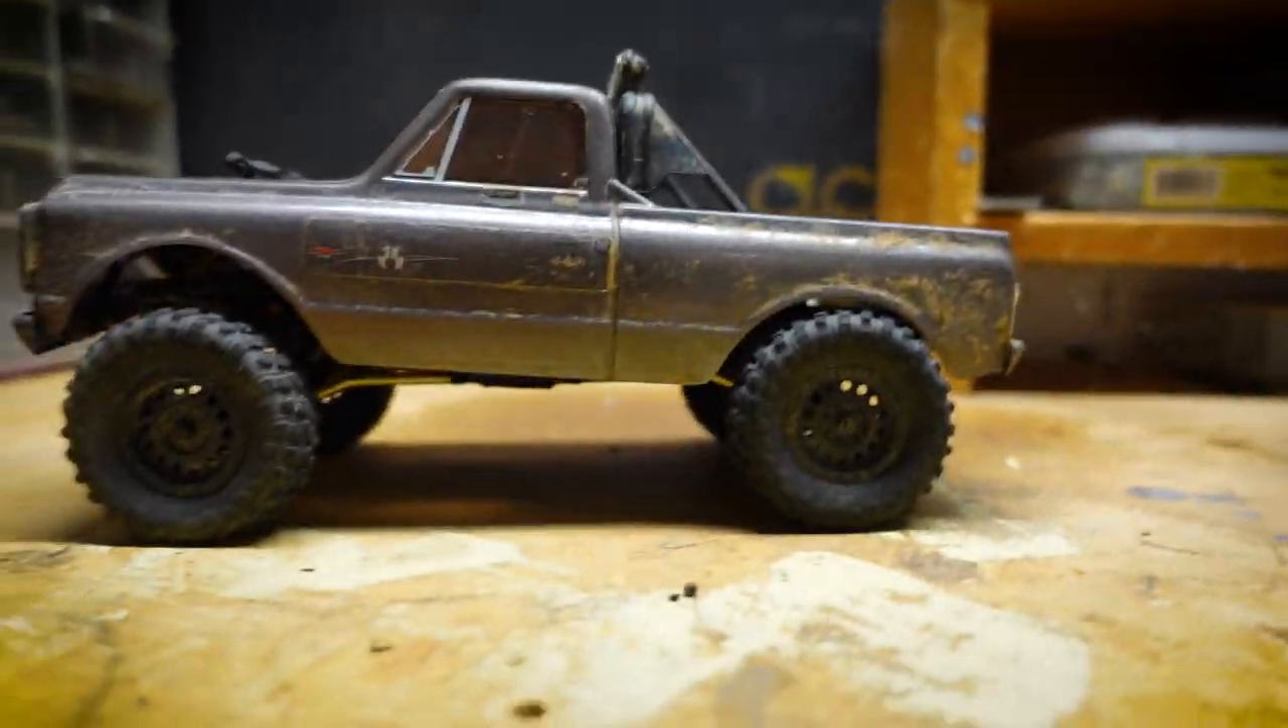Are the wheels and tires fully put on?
Yes.